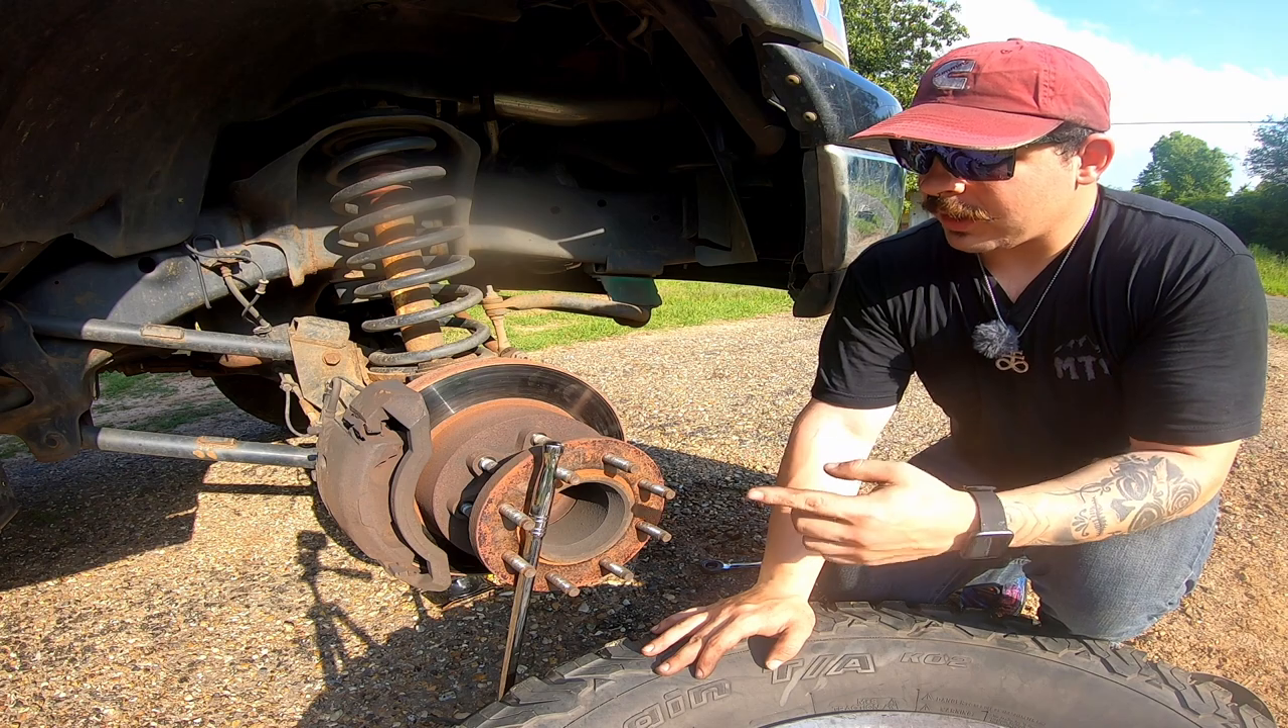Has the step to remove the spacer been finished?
No.